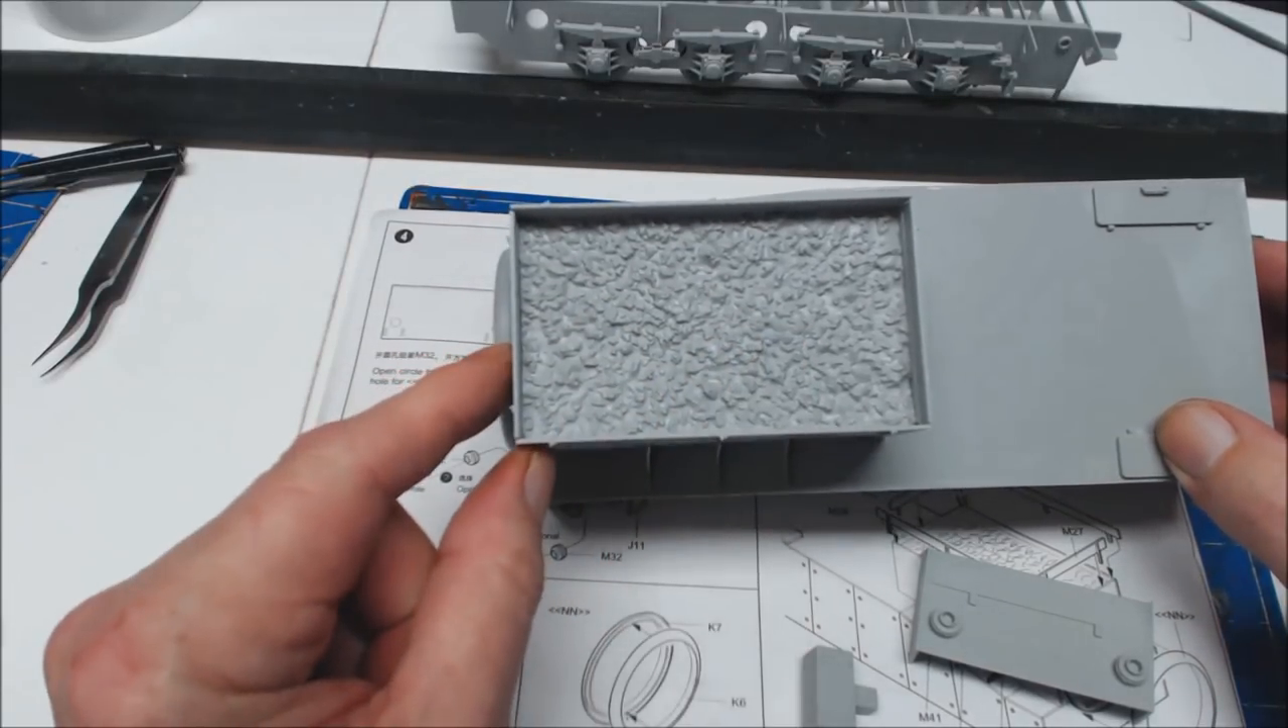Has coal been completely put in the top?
Yes.